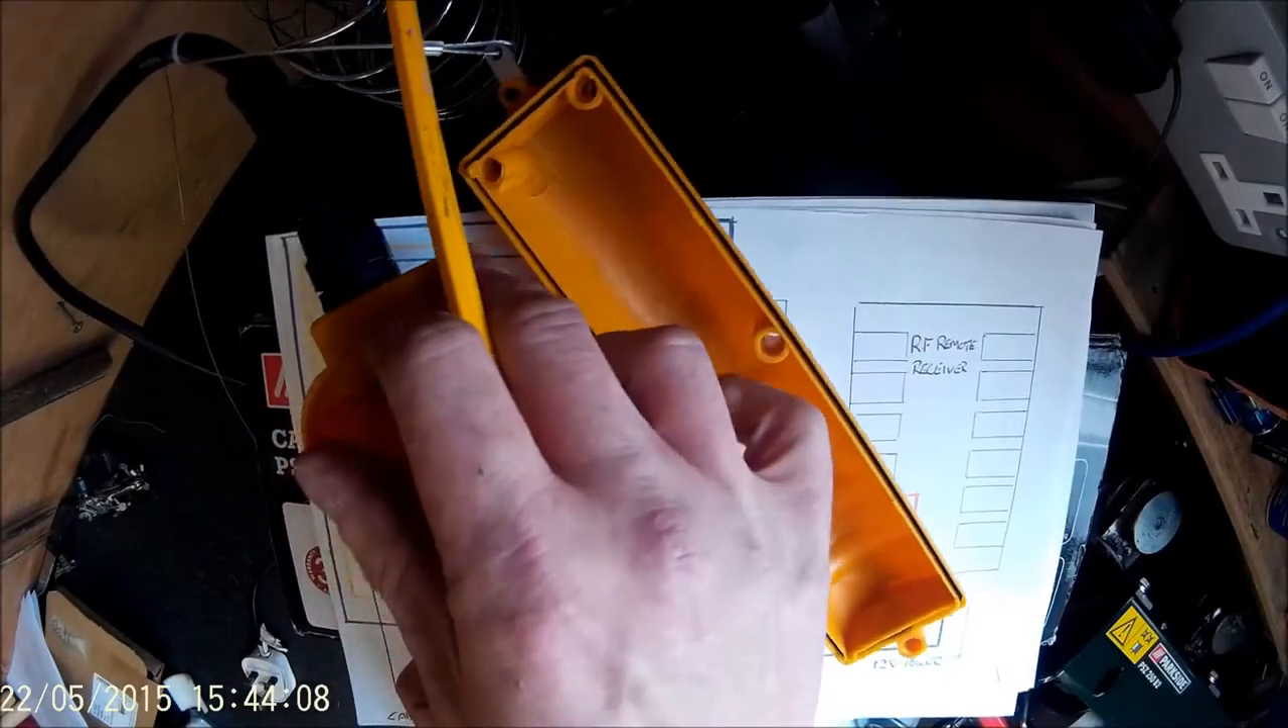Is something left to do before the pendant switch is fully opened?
No.